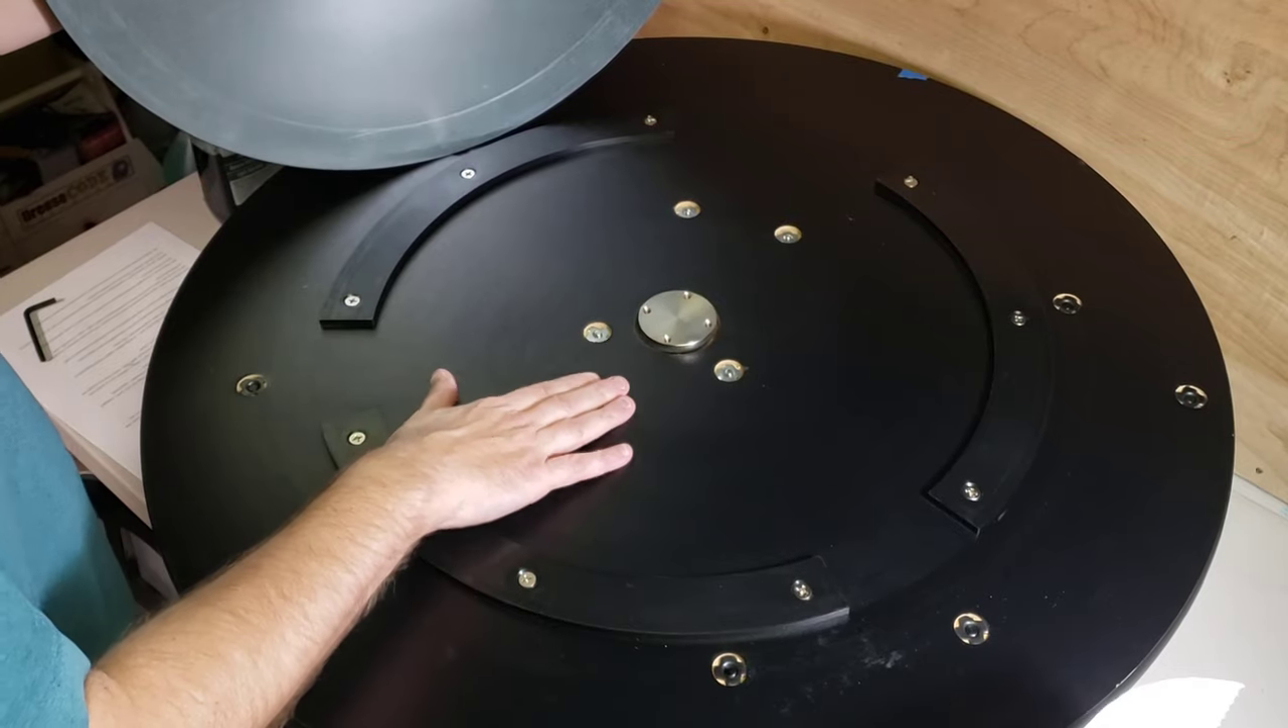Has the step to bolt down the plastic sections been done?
Yes.